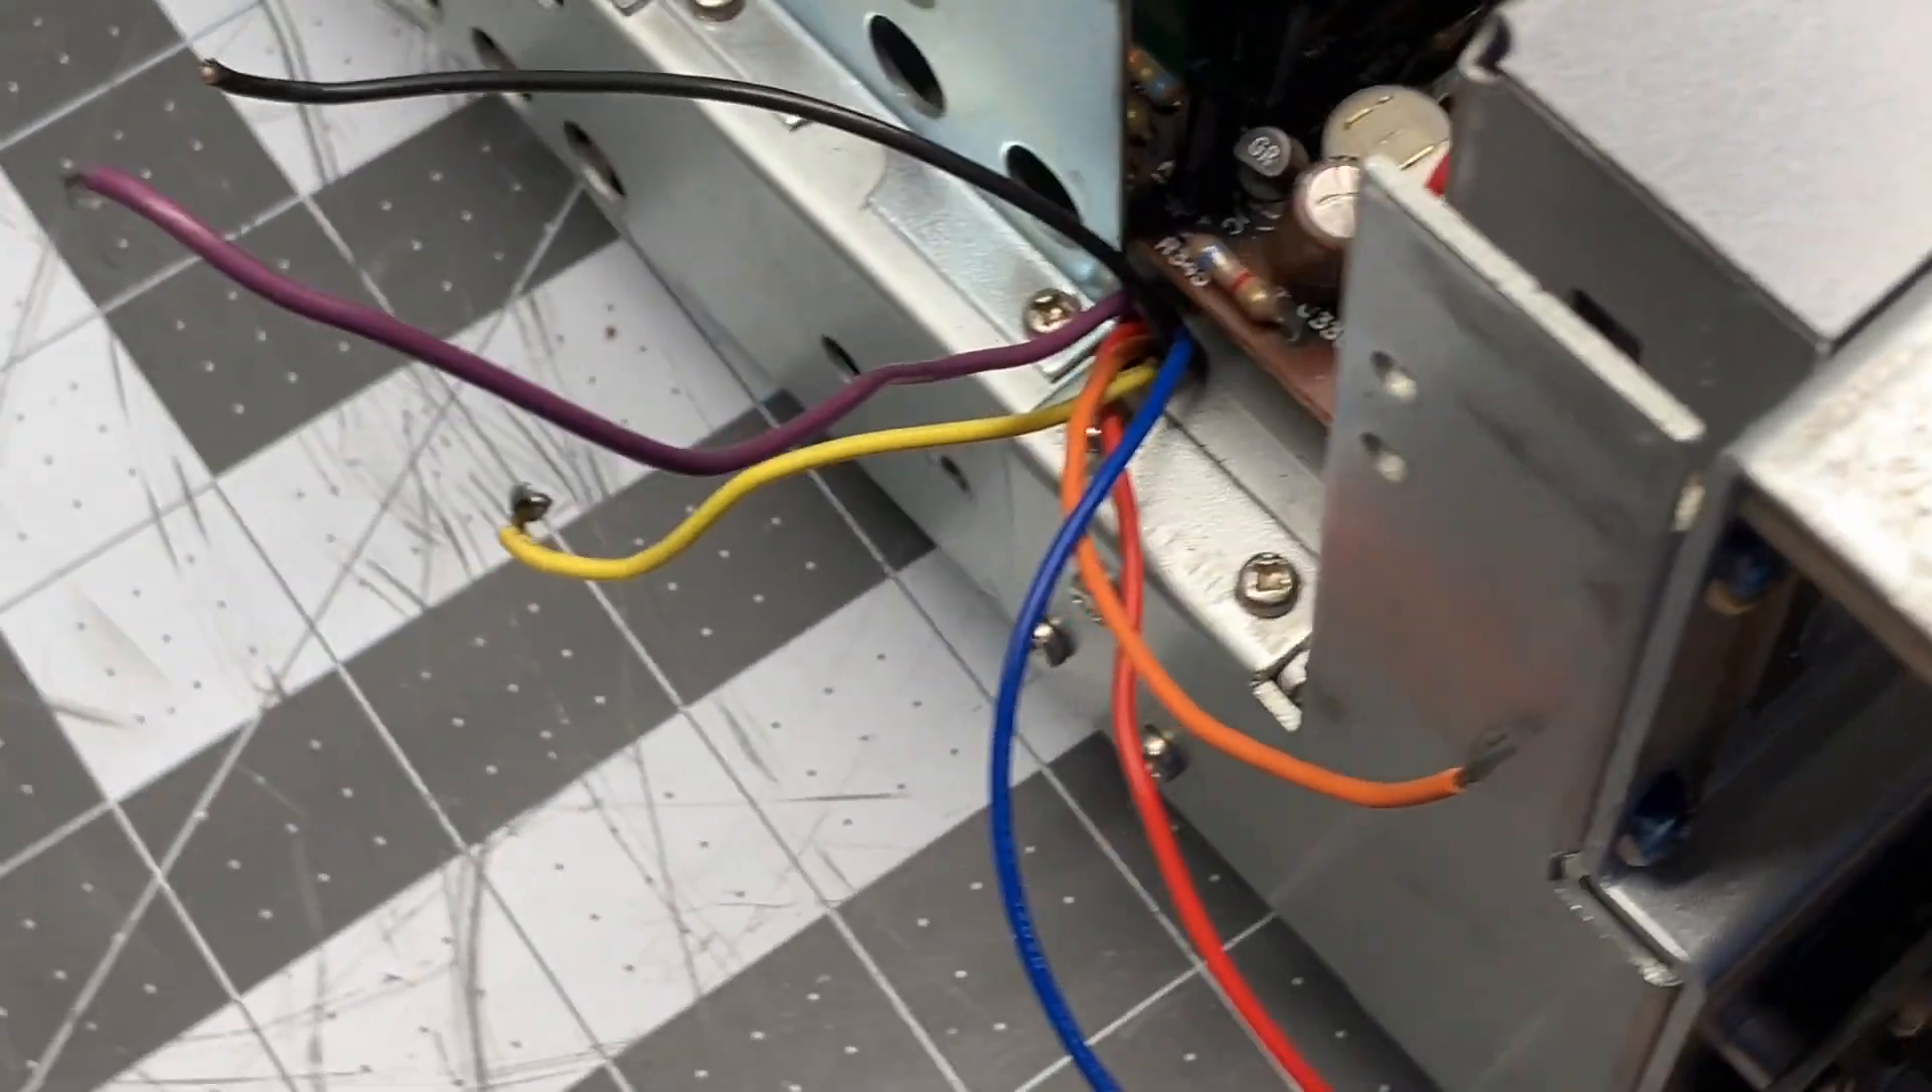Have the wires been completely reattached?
No.